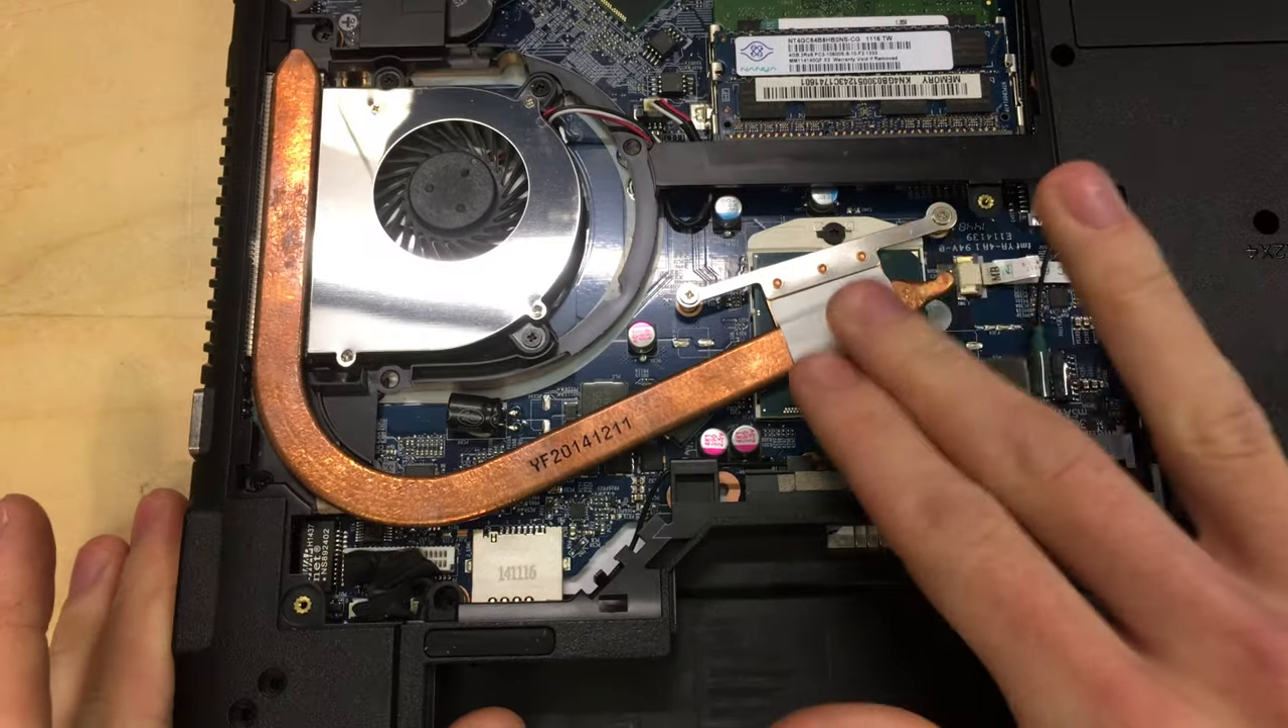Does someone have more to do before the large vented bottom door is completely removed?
No.